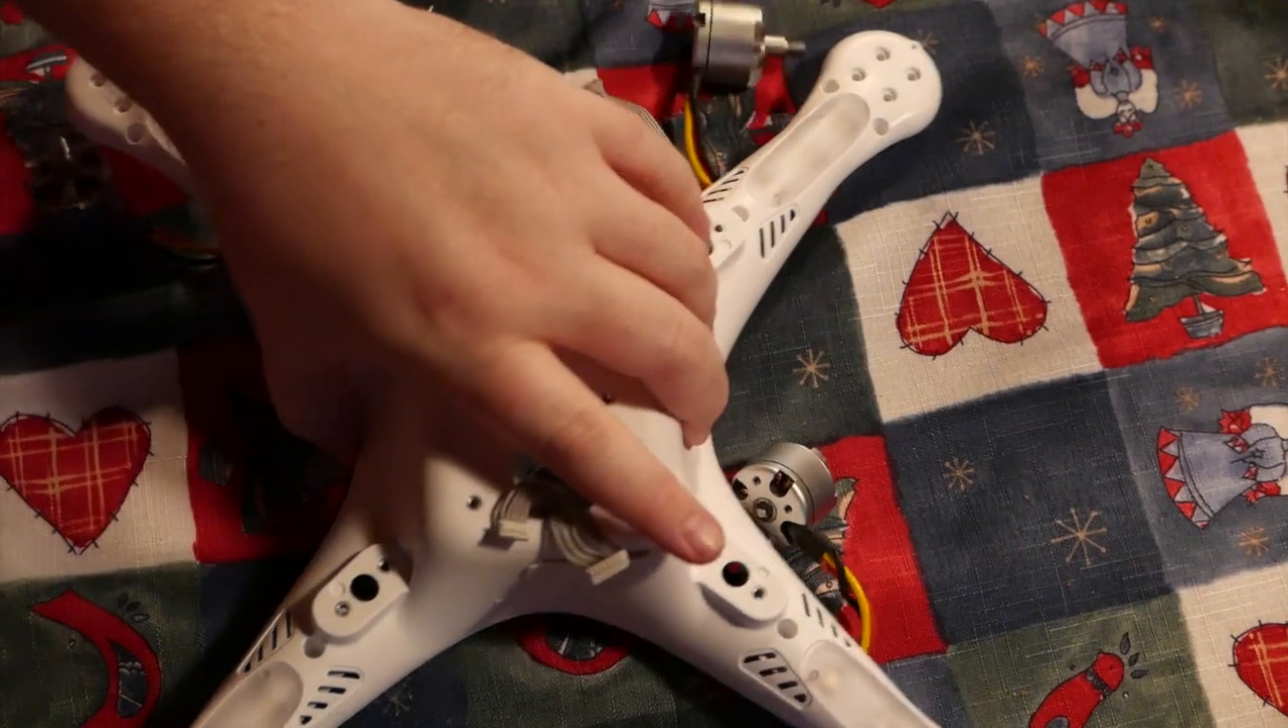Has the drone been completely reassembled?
No.